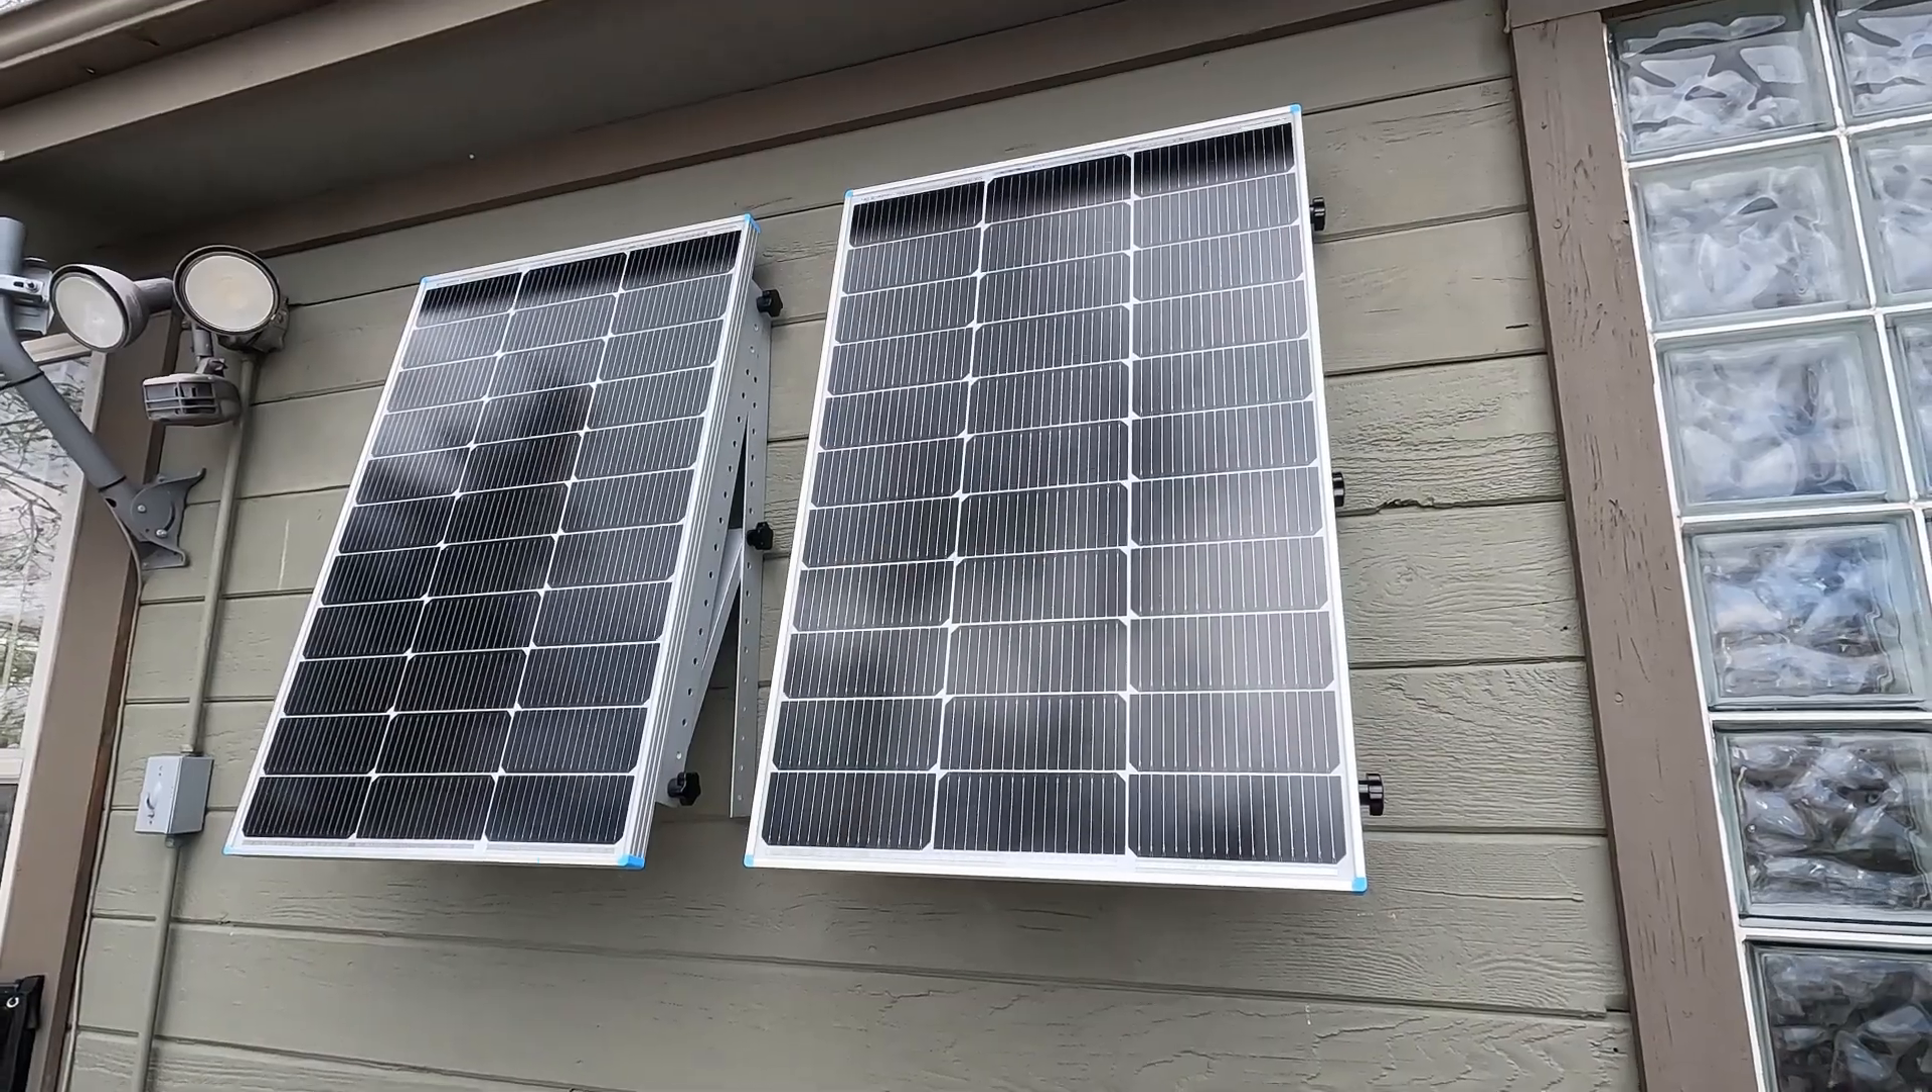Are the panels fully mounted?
Yes.